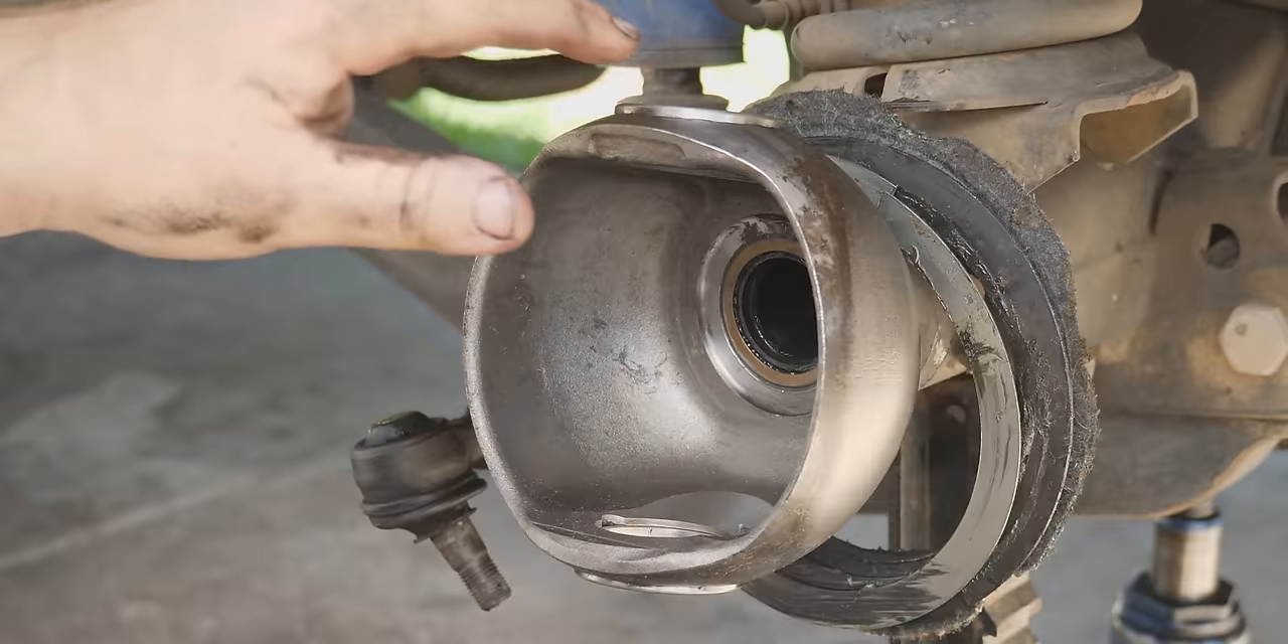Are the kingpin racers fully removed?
No.